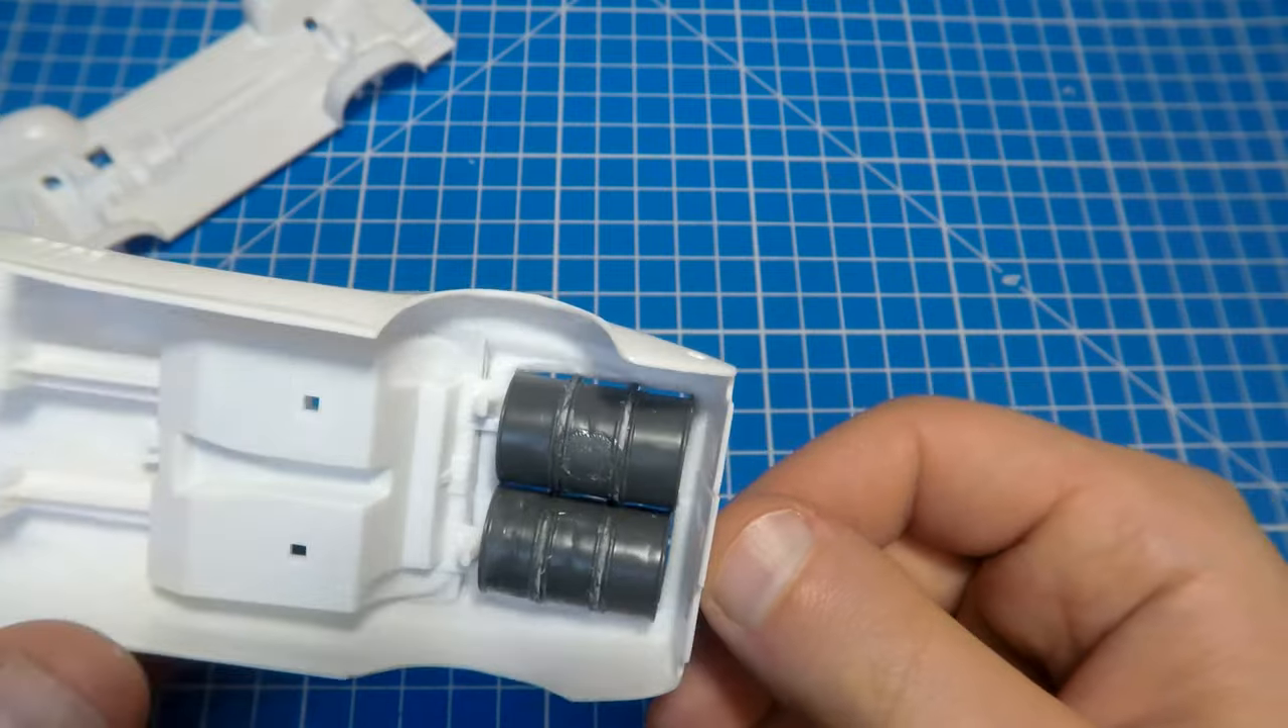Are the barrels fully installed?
Yes.